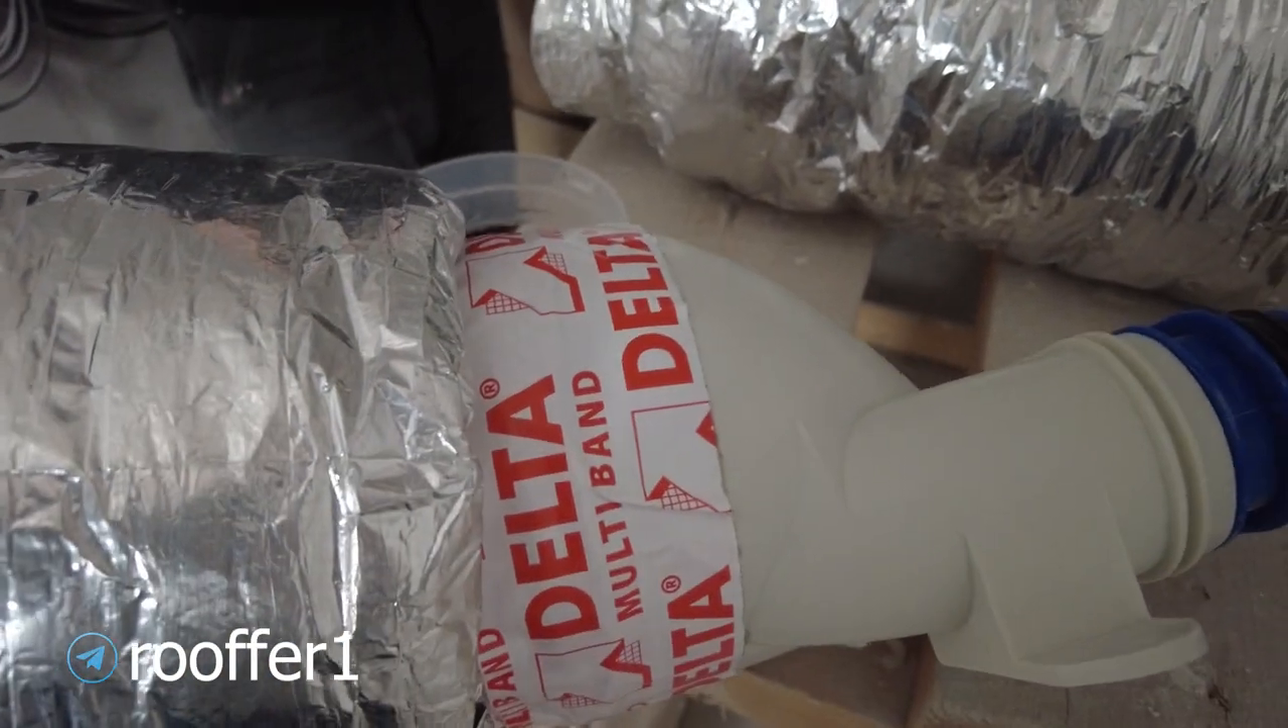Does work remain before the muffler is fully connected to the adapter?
No.